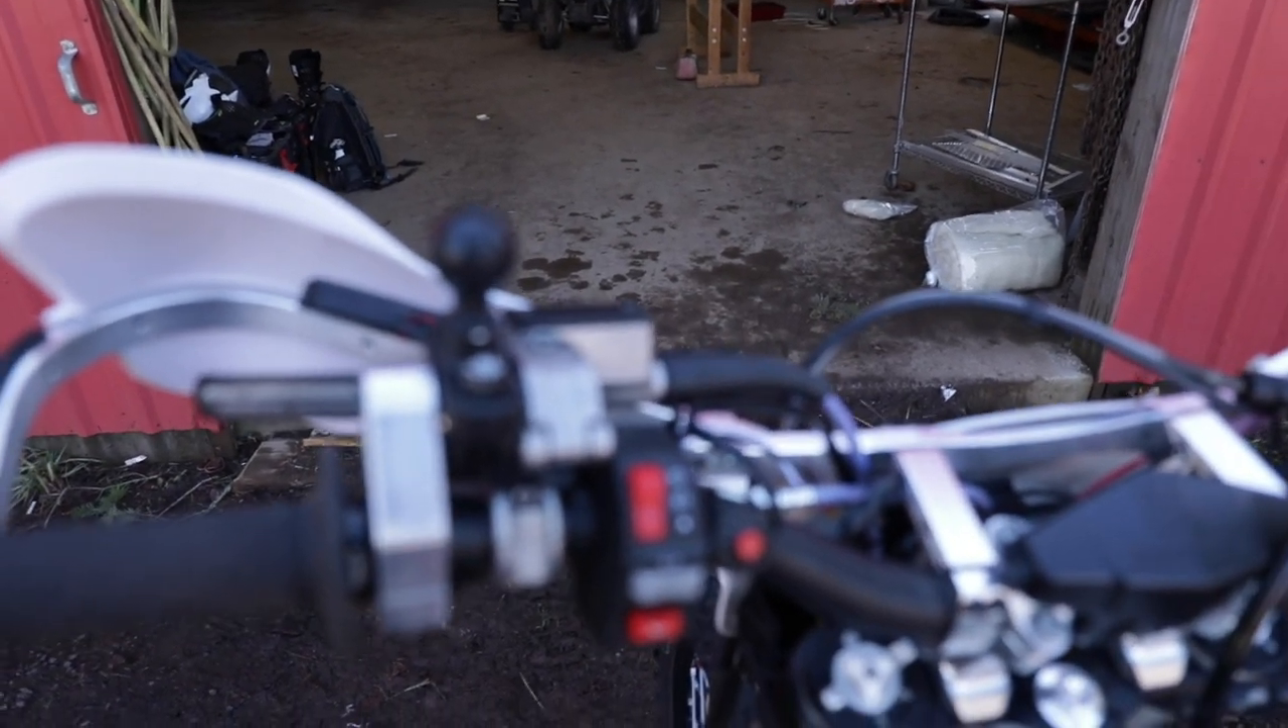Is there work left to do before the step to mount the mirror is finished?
Yes.